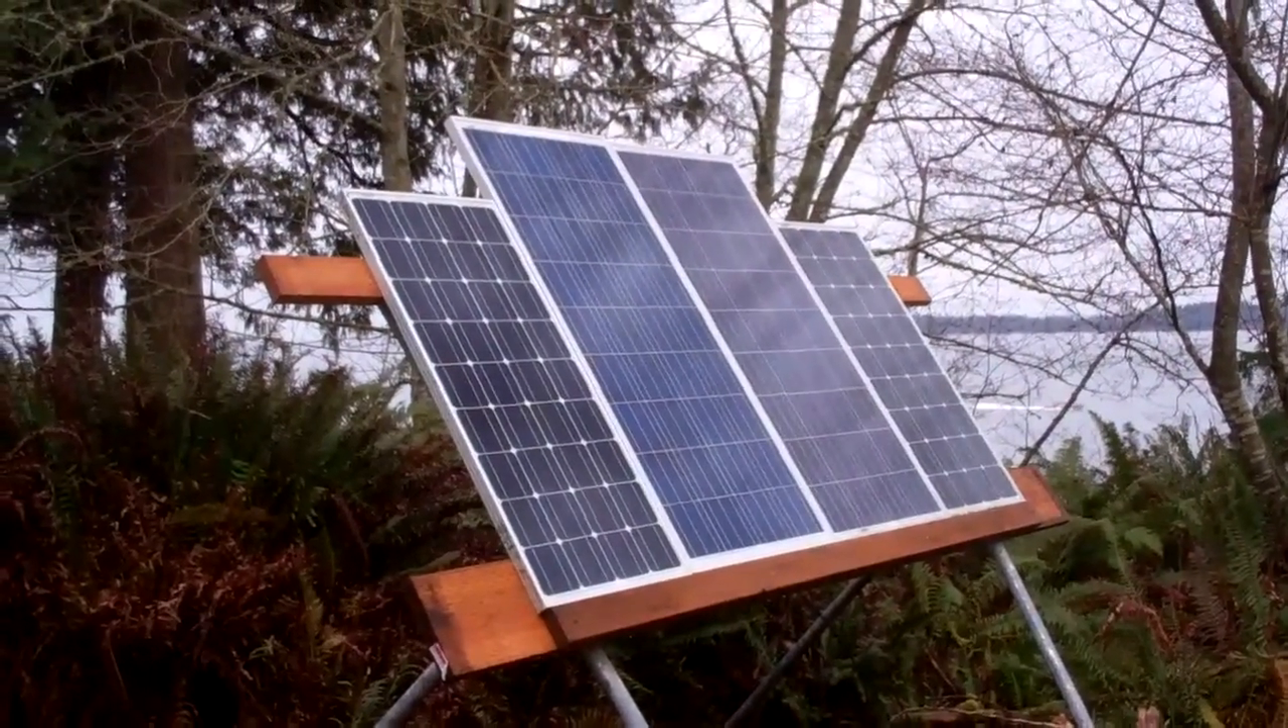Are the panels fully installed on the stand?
Yes.